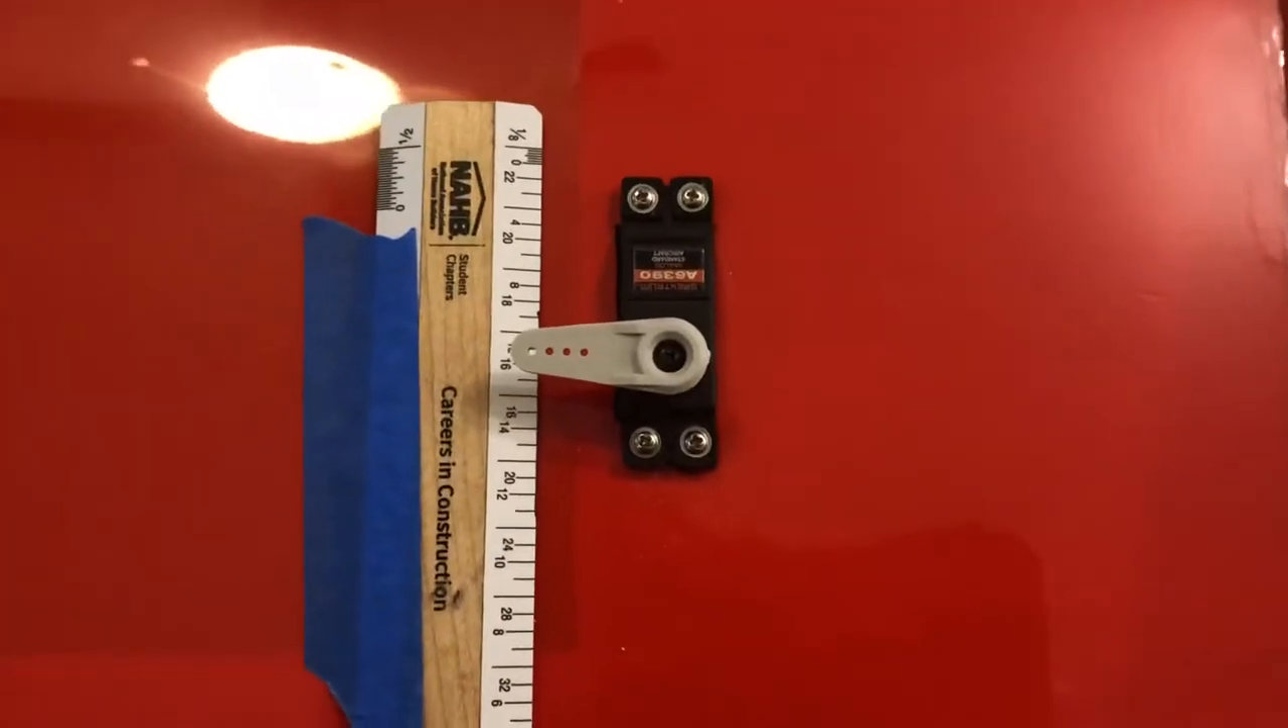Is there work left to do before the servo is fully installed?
No.